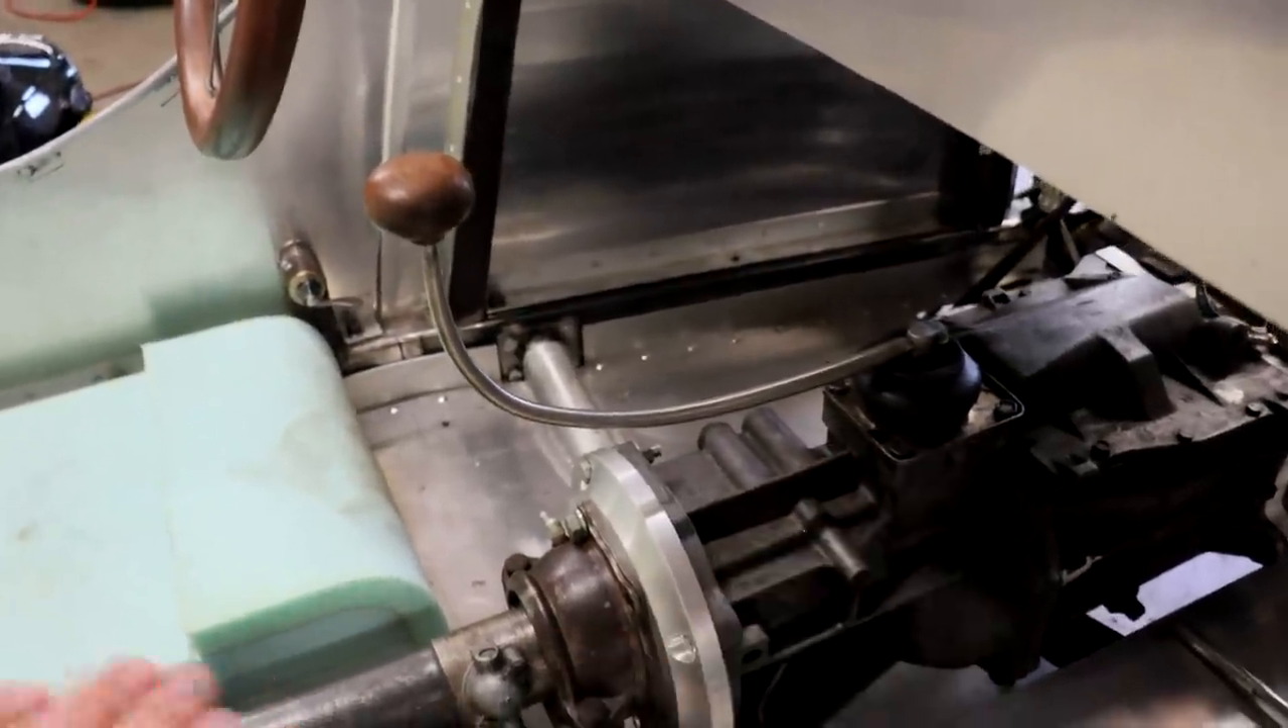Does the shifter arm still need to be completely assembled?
No.